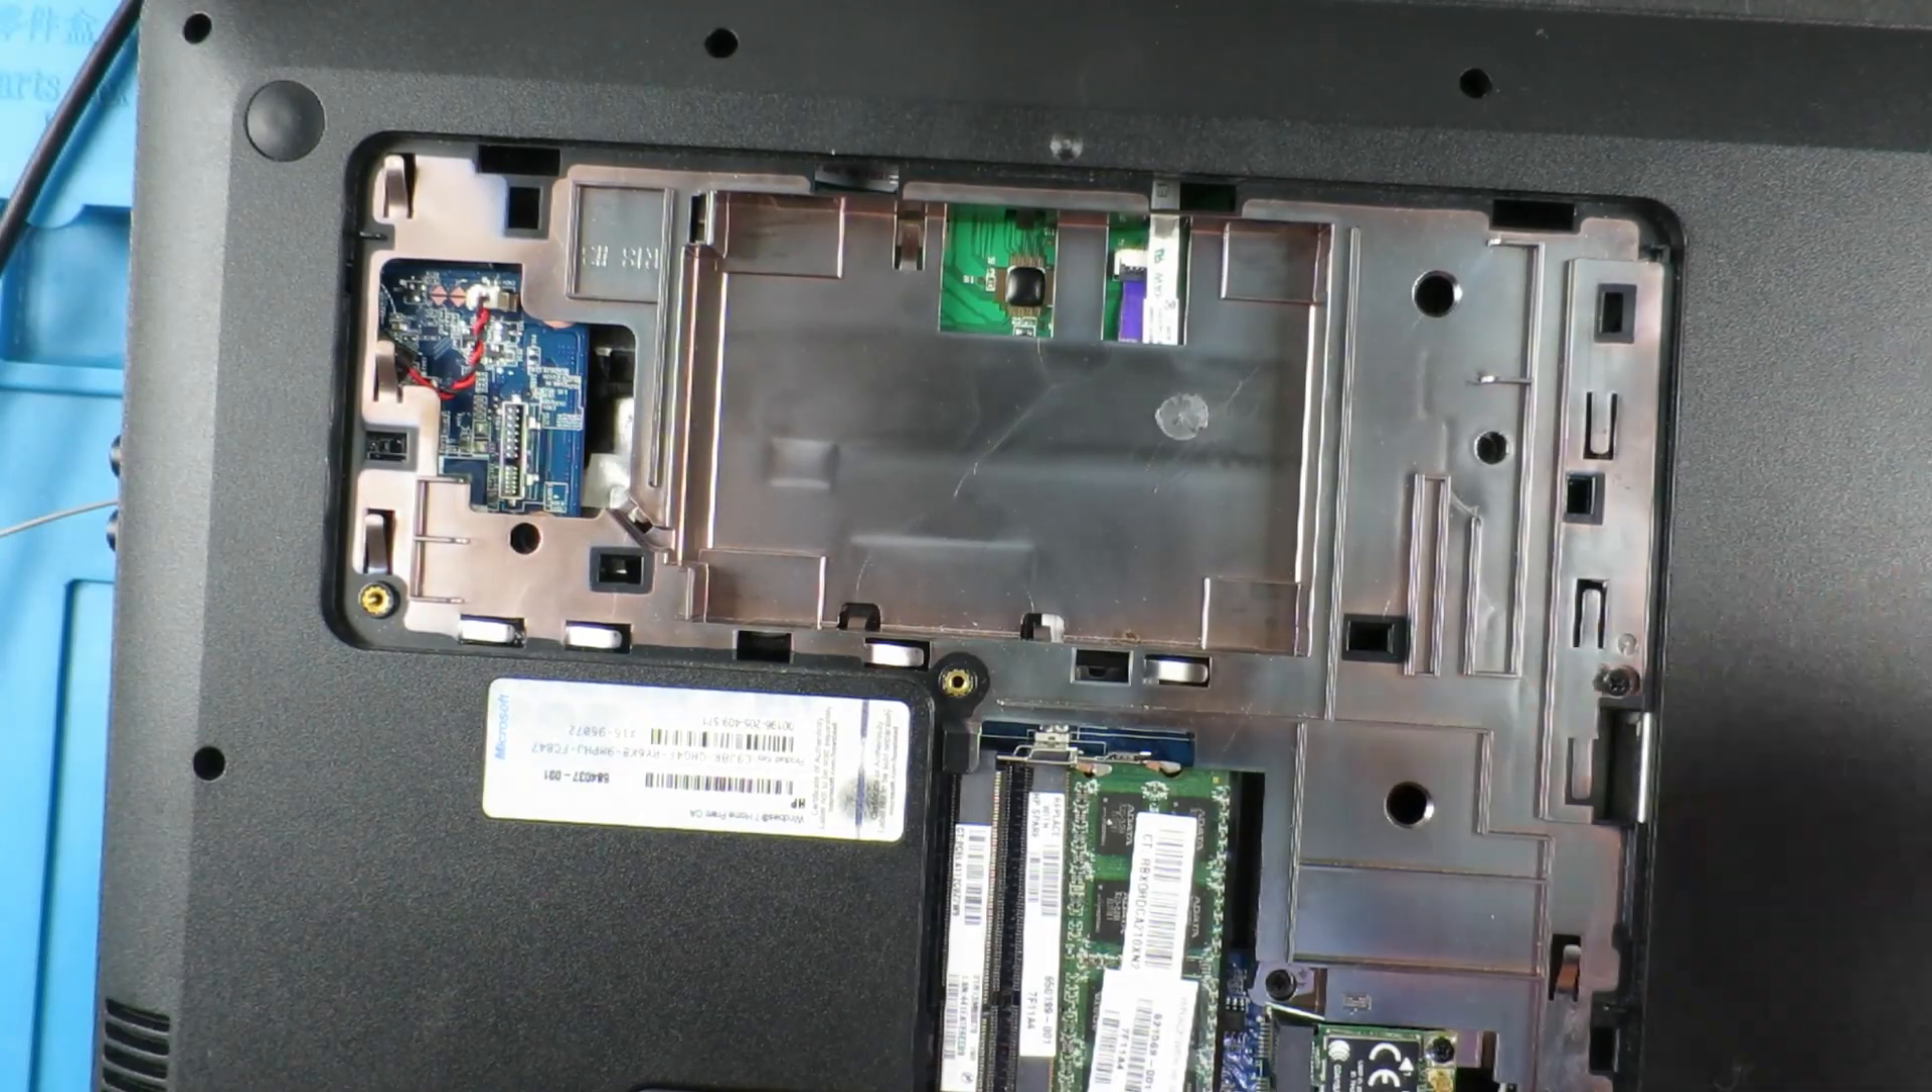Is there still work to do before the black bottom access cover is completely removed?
No.